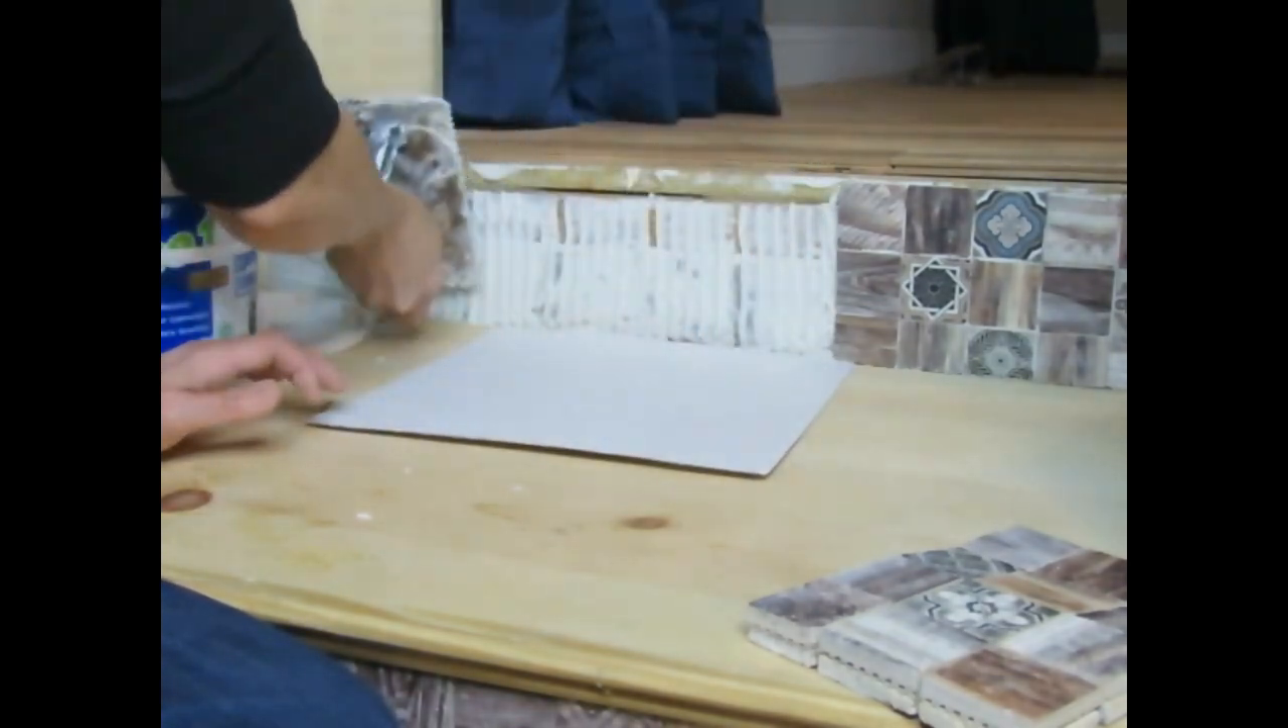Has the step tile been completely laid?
No.